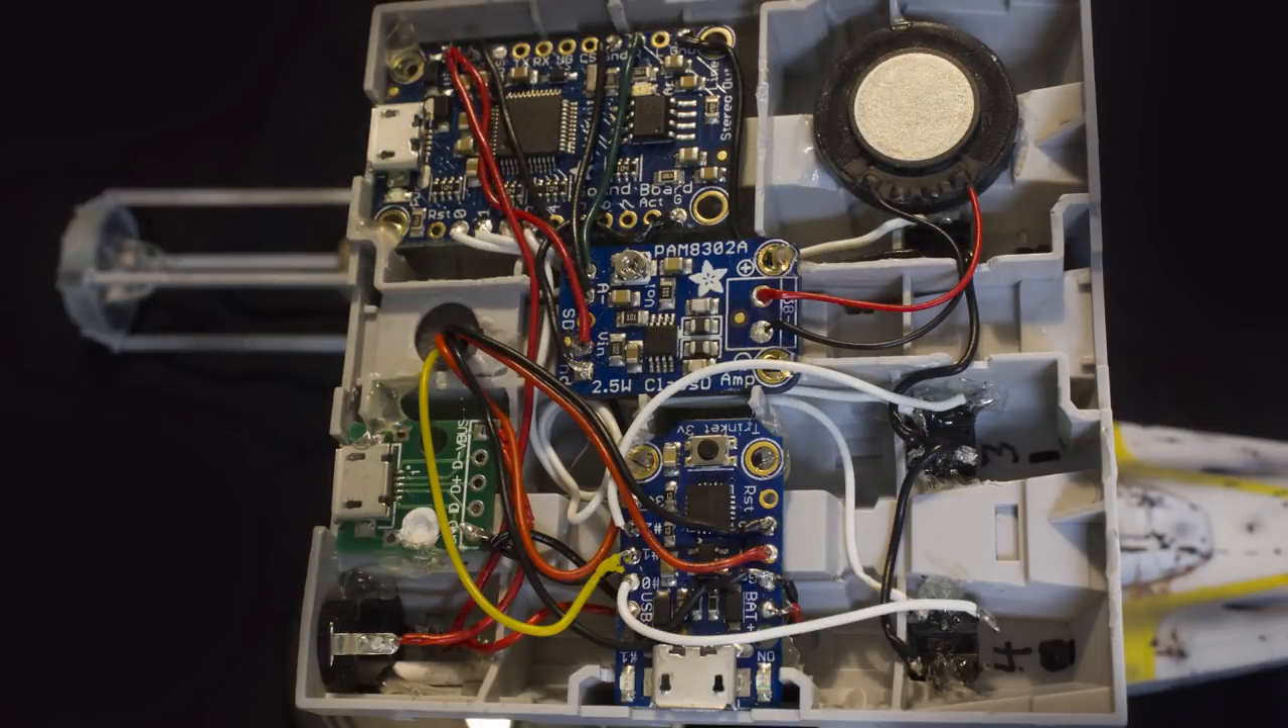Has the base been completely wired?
Yes.